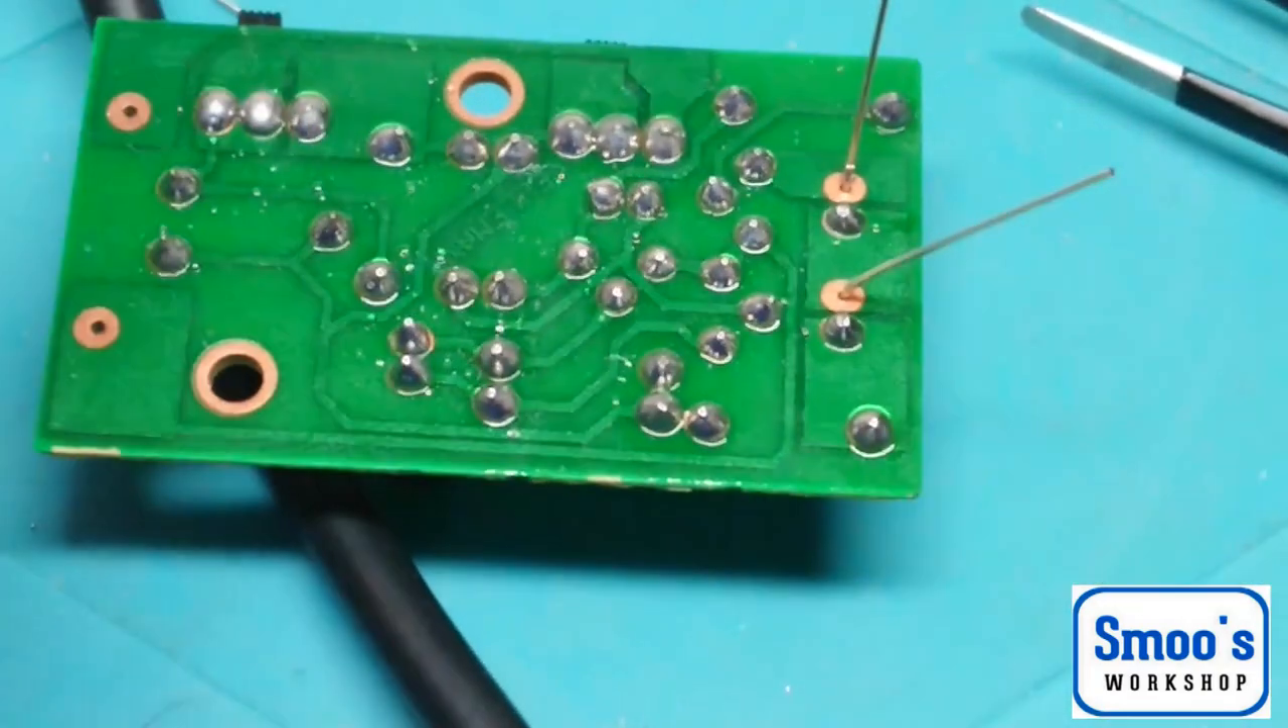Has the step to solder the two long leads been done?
No.